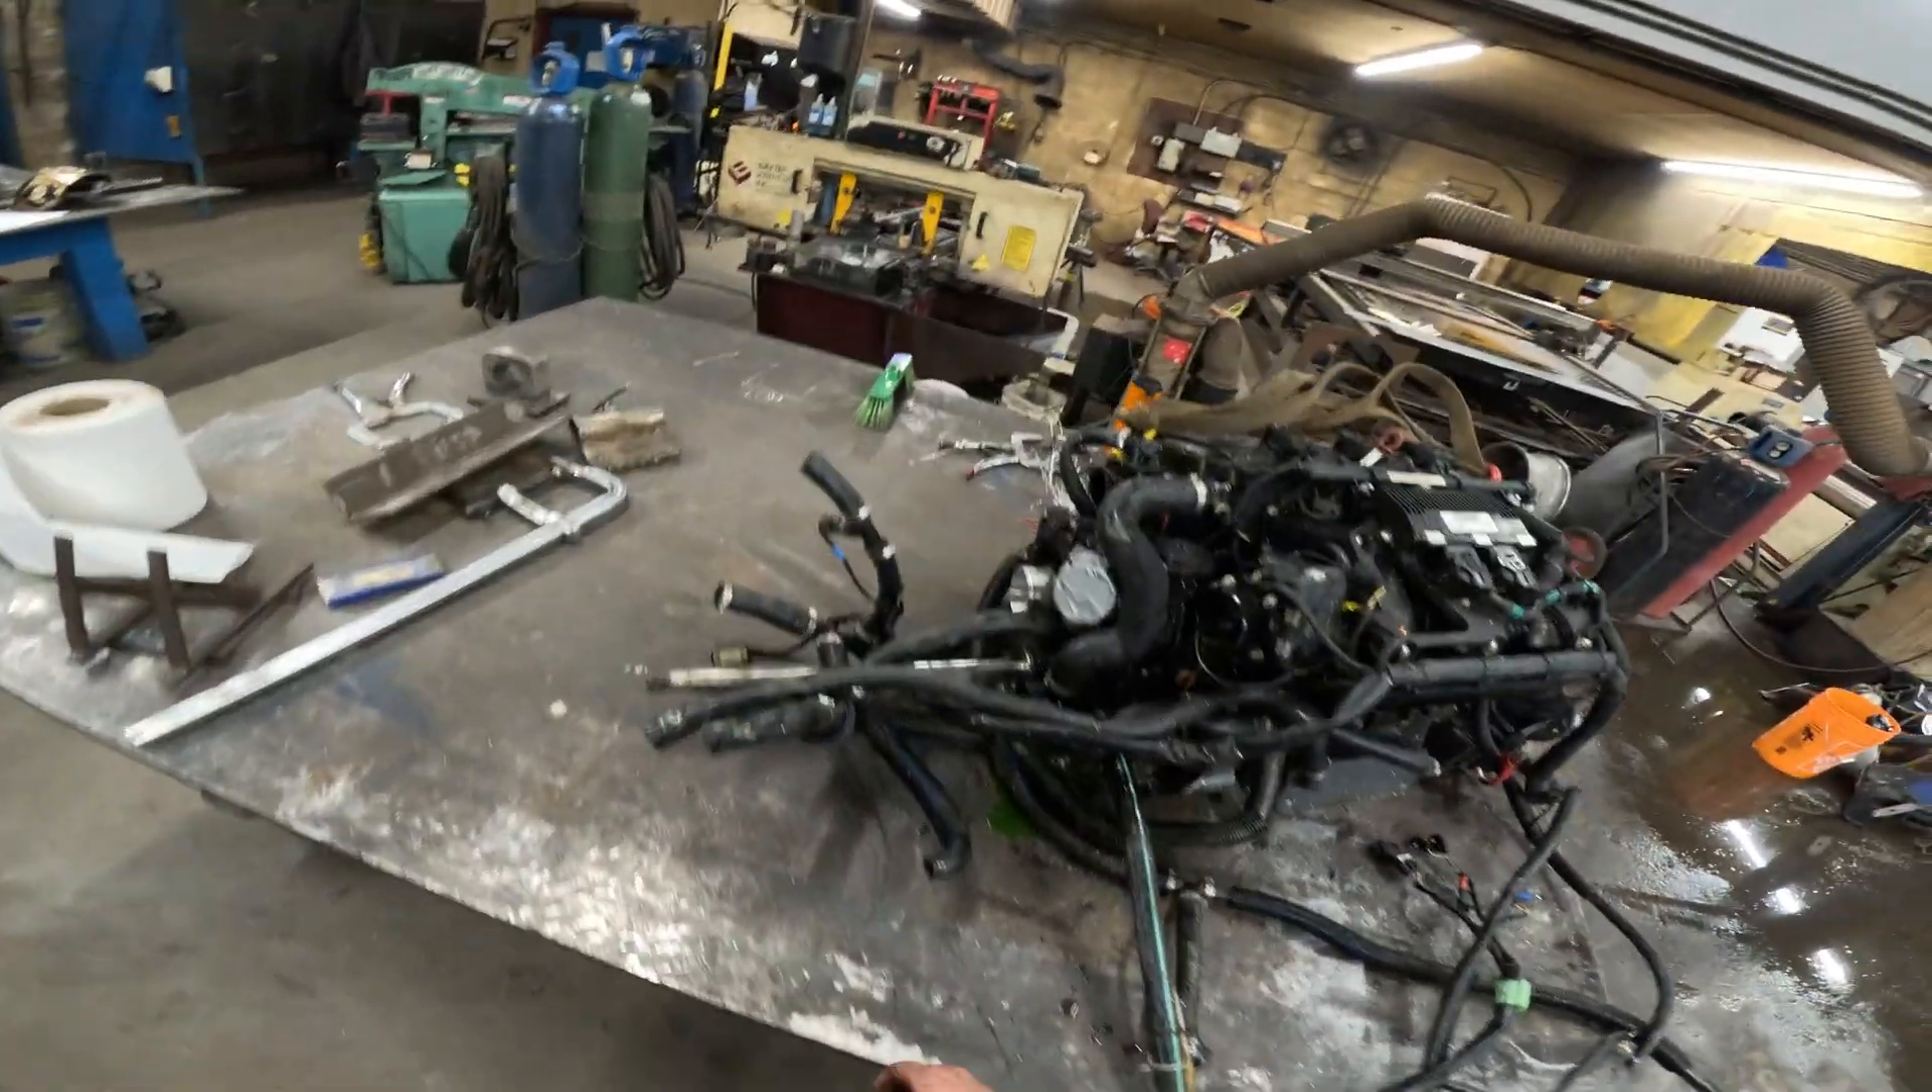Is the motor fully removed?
Yes.